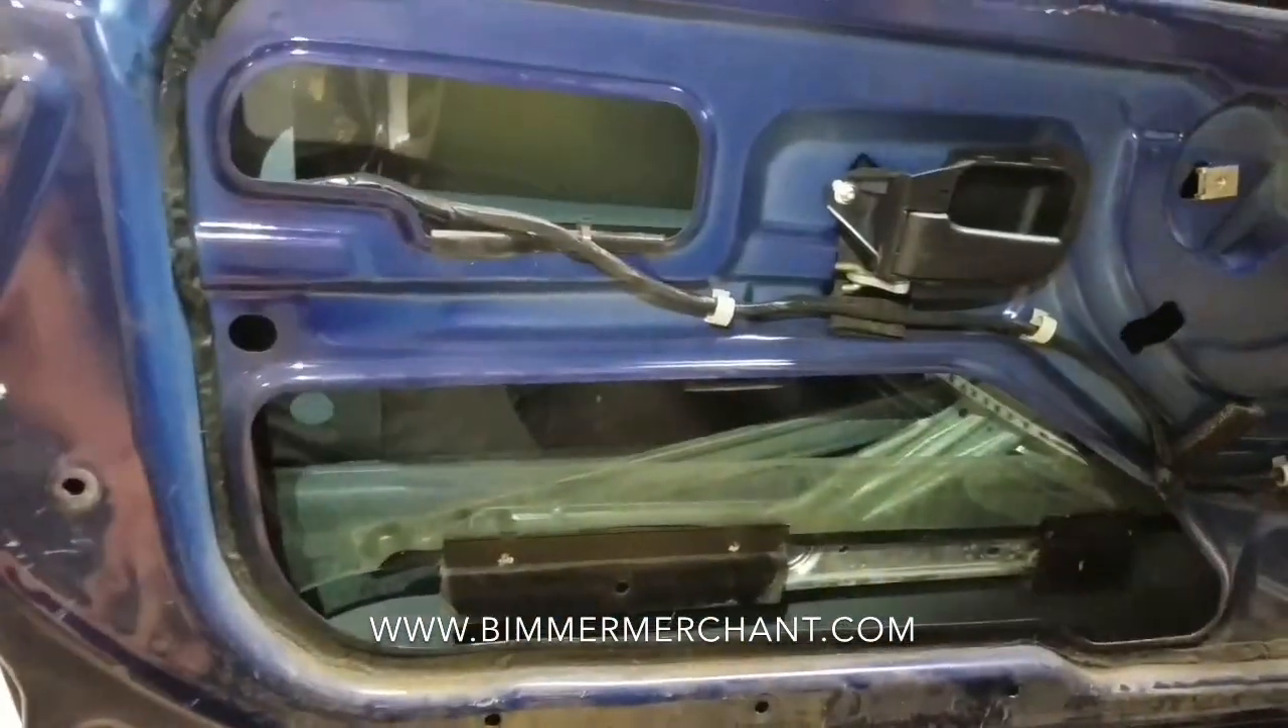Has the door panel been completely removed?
Yes.